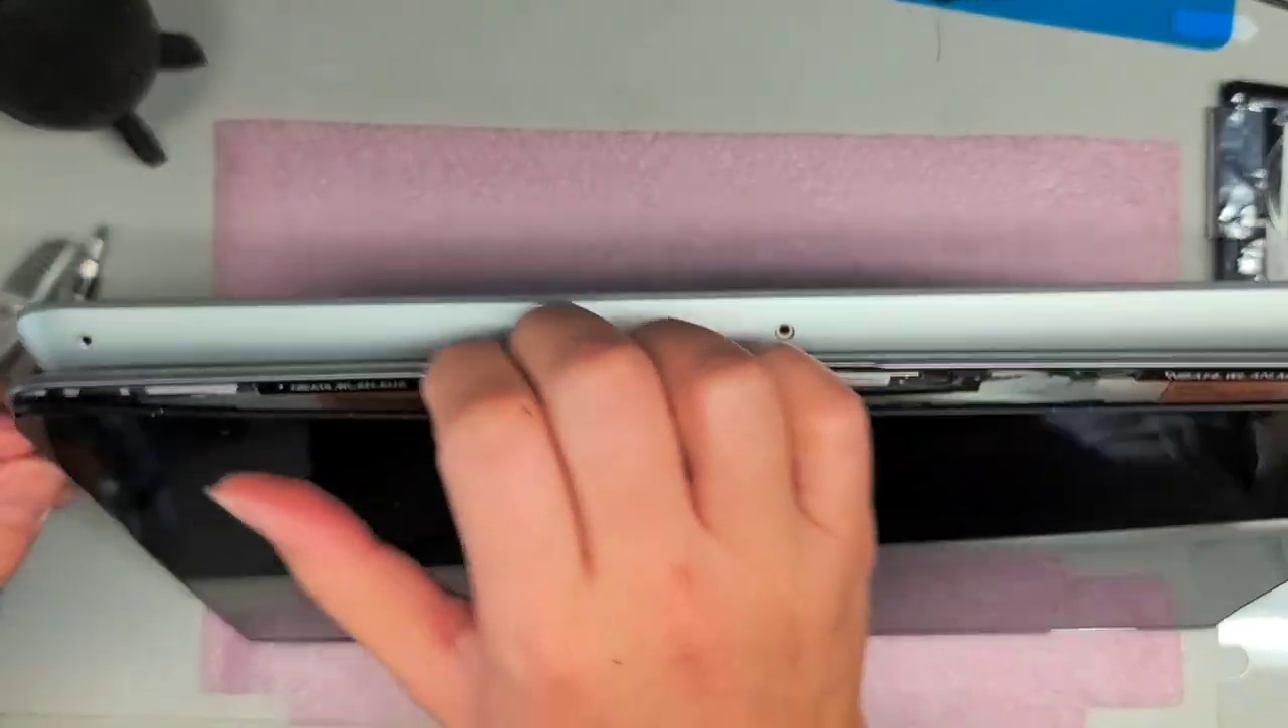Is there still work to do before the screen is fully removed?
Yes.